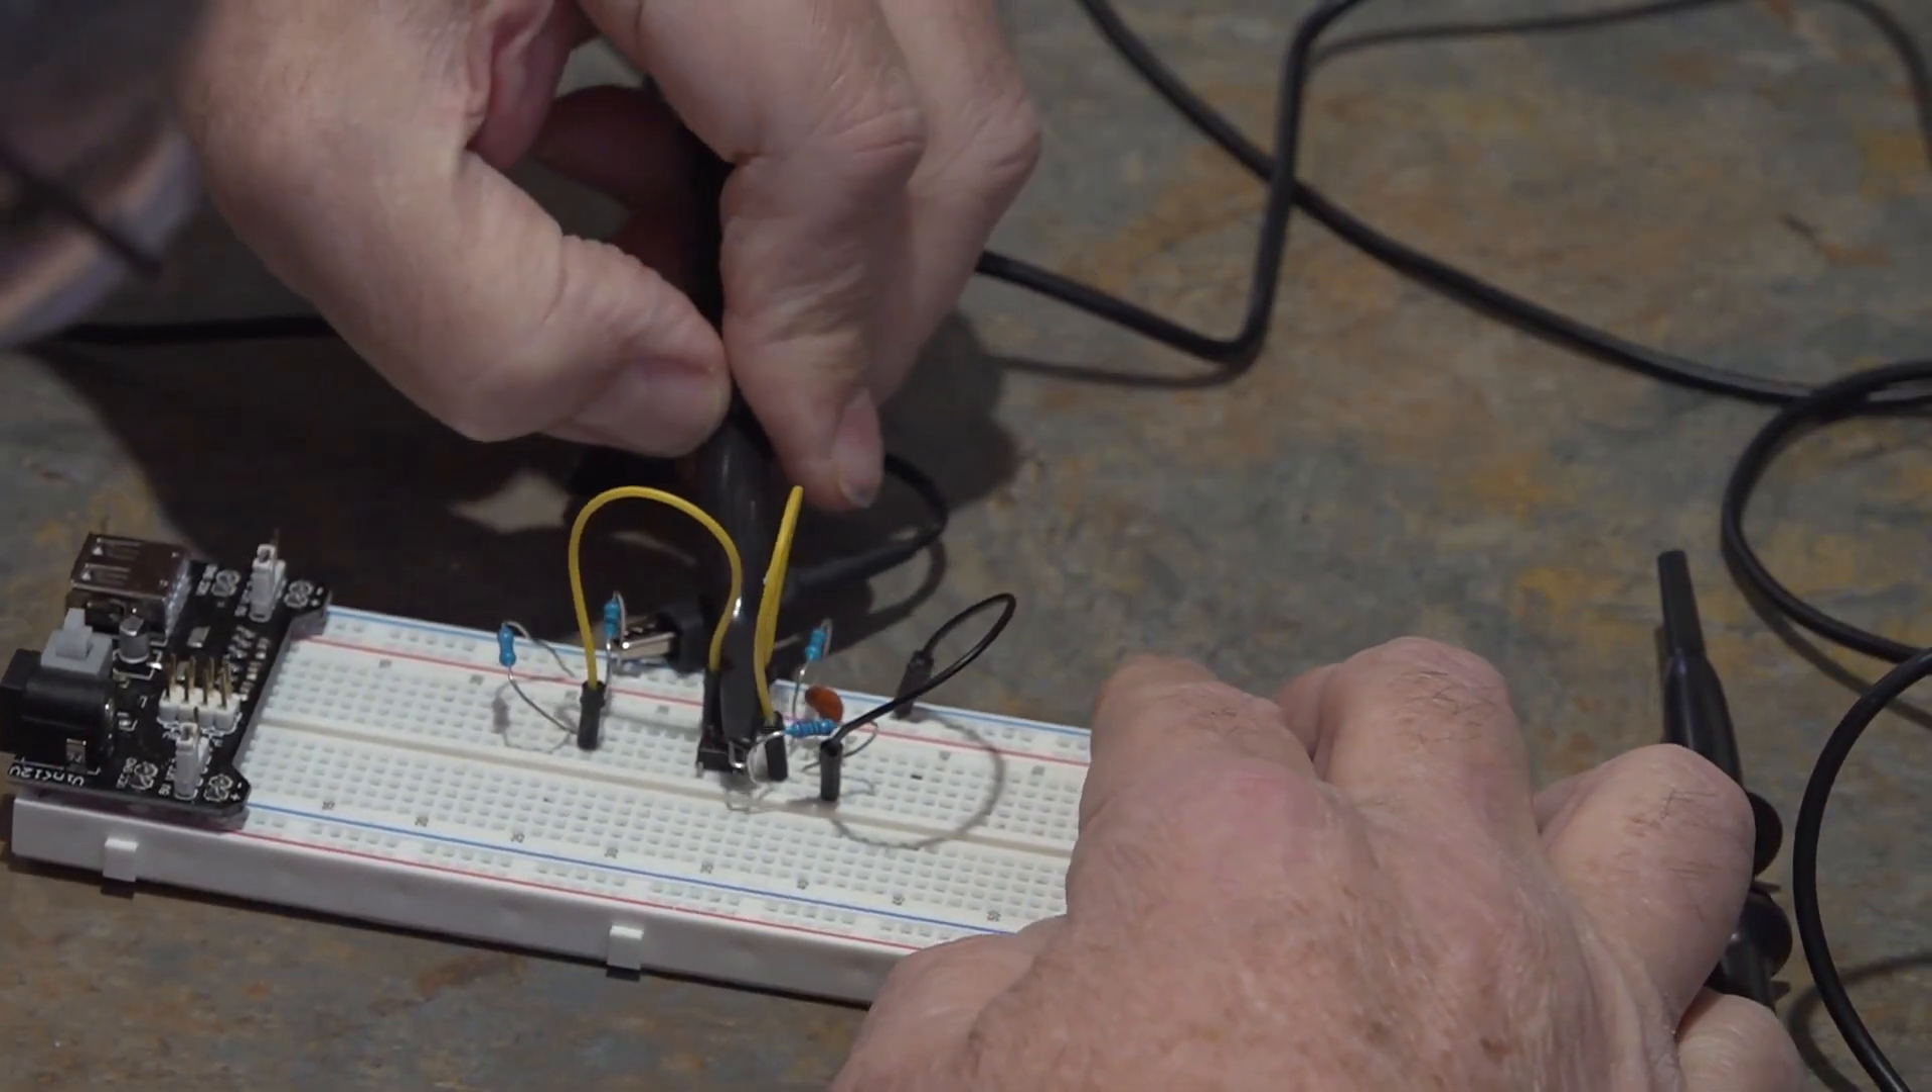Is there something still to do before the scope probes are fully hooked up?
Yes.